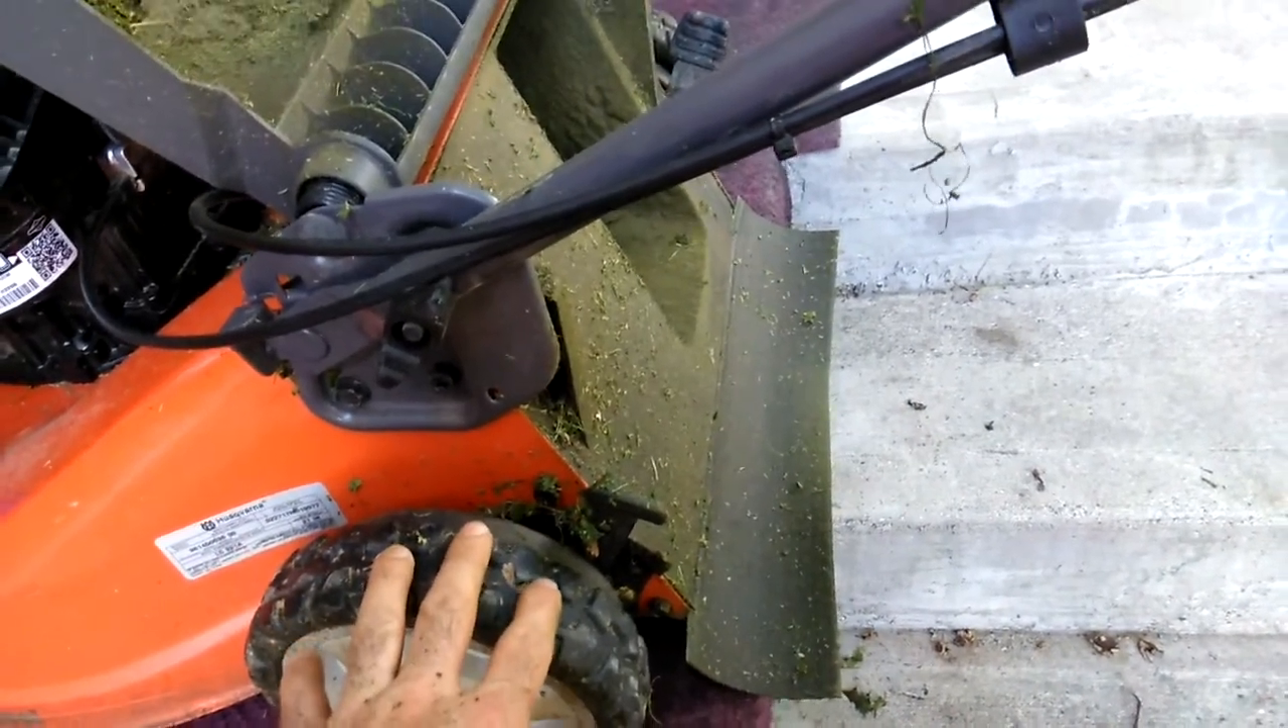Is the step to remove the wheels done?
No.